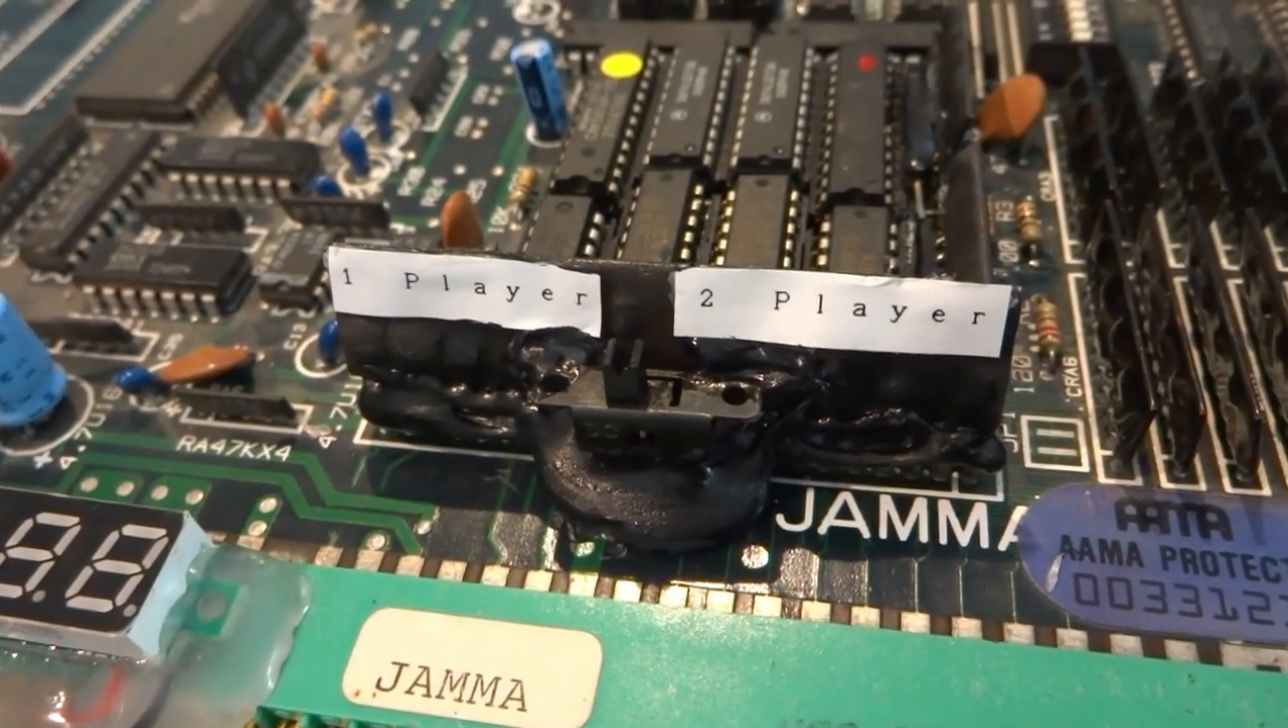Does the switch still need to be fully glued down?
No.